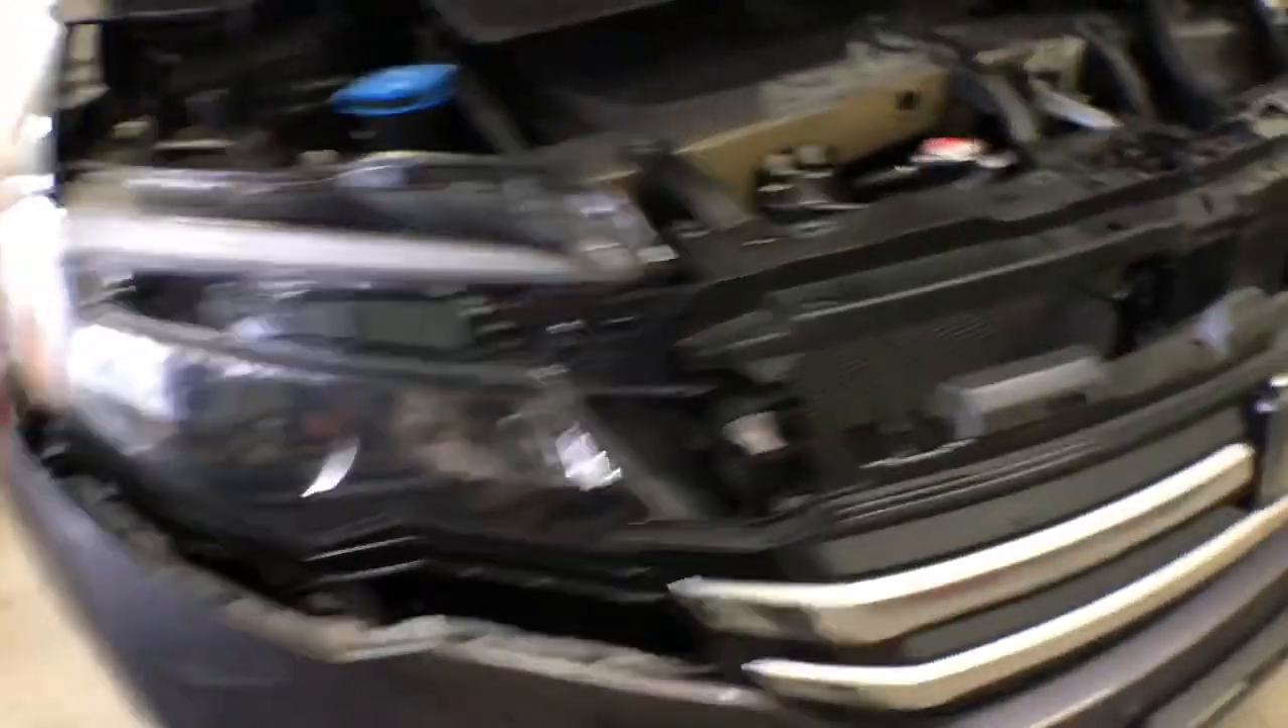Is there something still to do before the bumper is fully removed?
Yes.